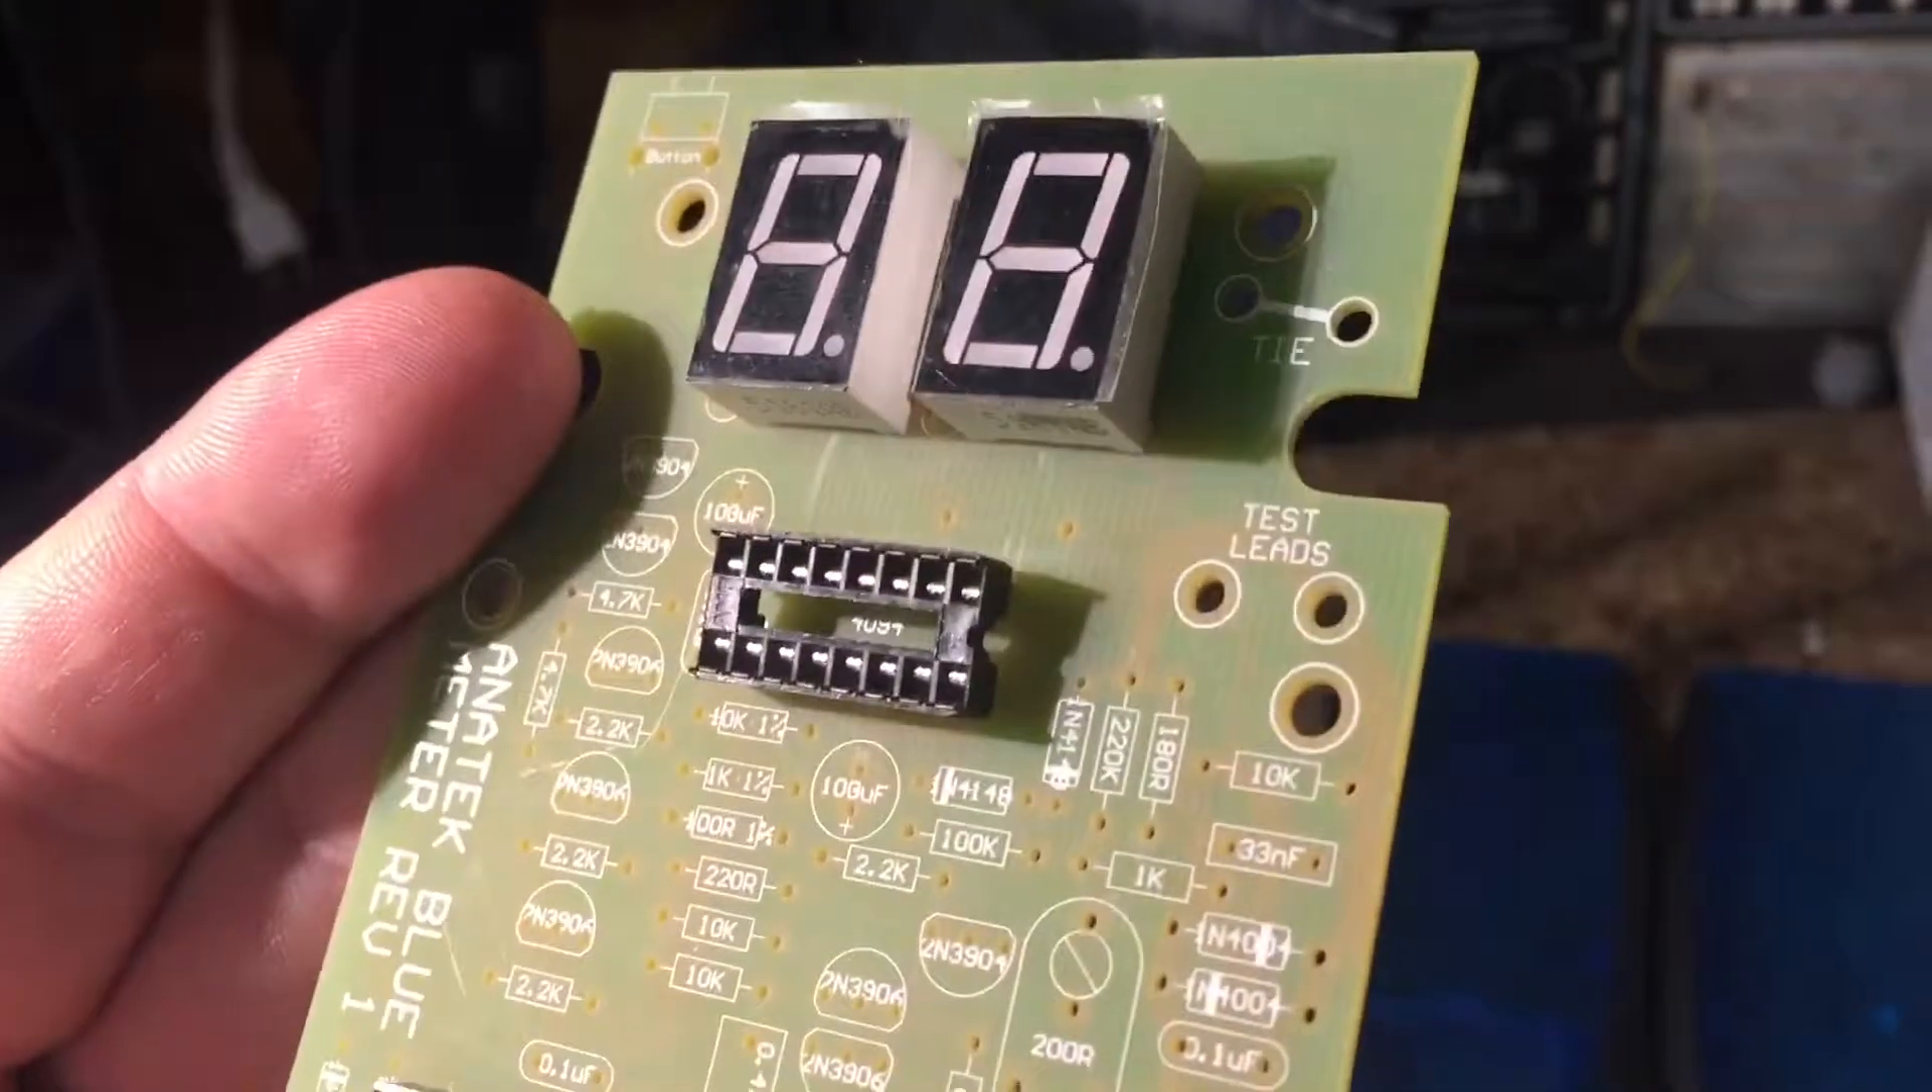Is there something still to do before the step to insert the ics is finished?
Yes.